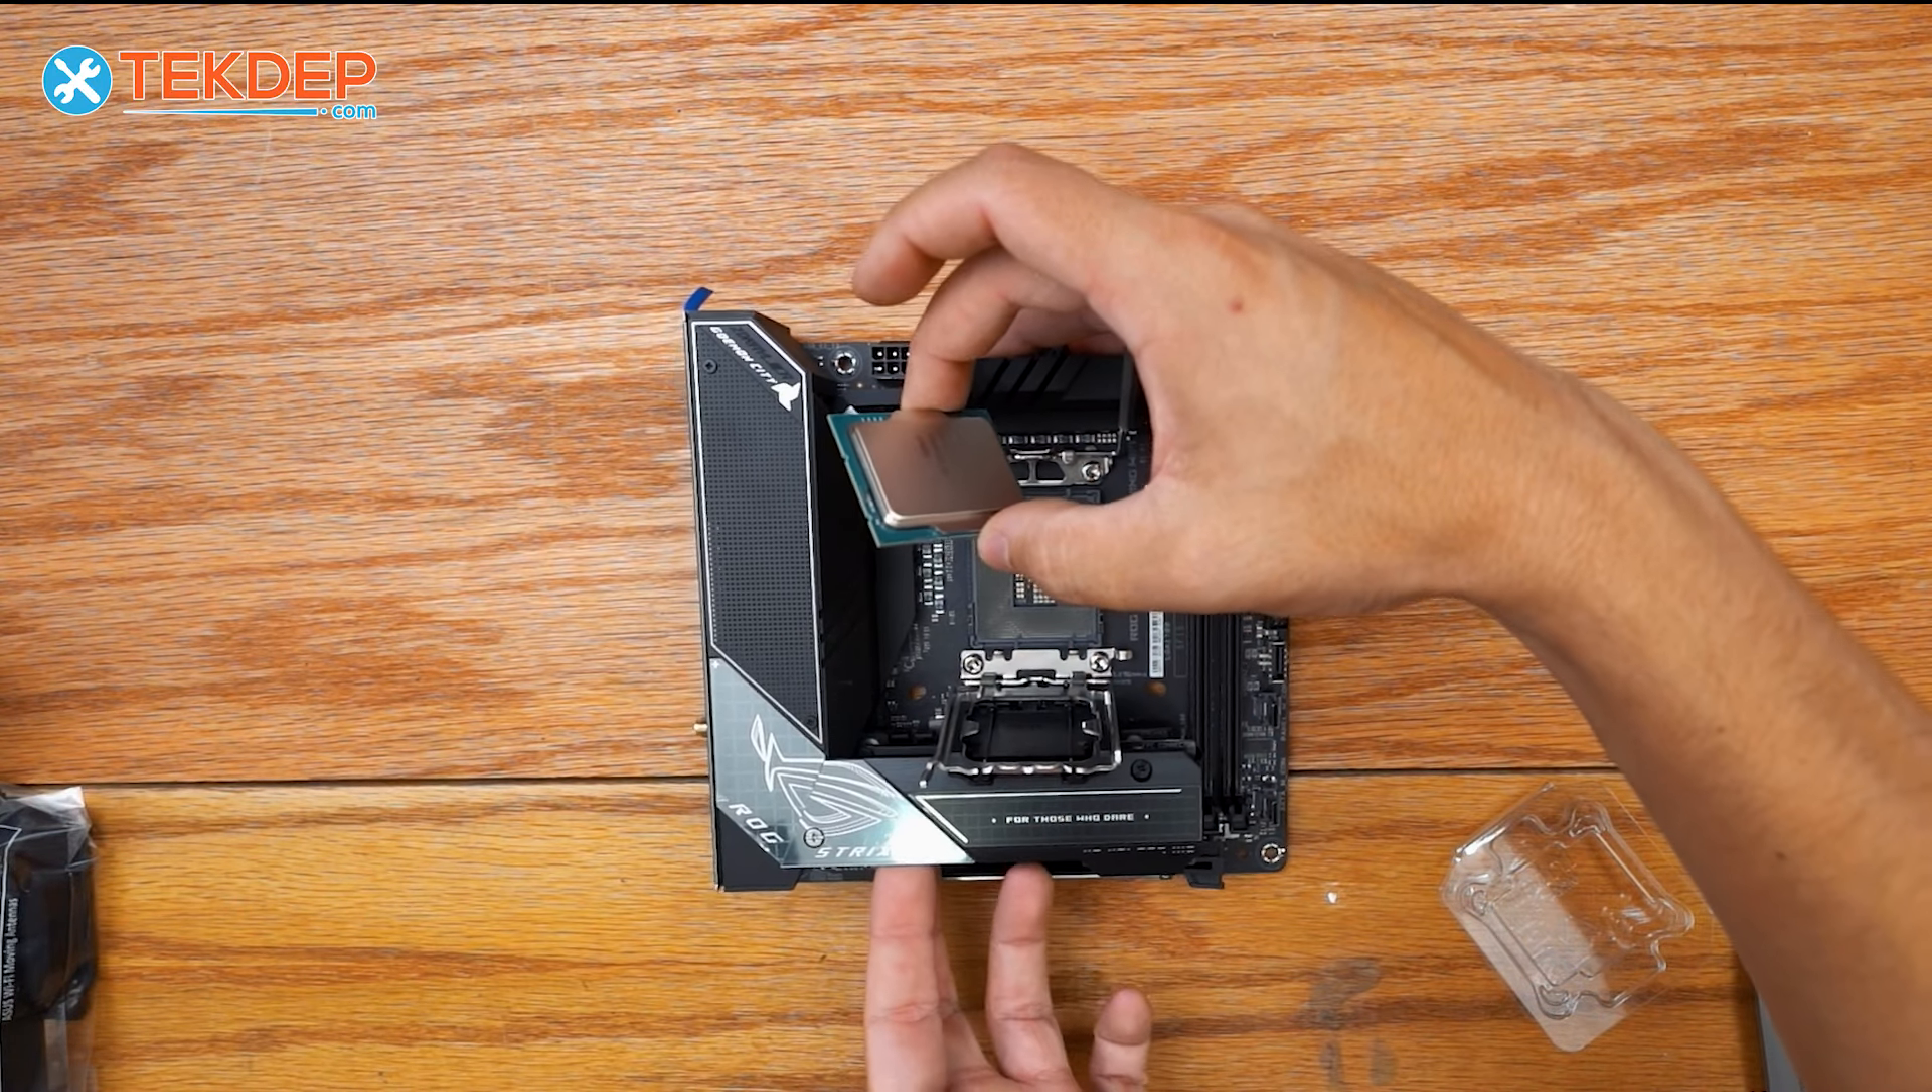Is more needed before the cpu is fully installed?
Yes.